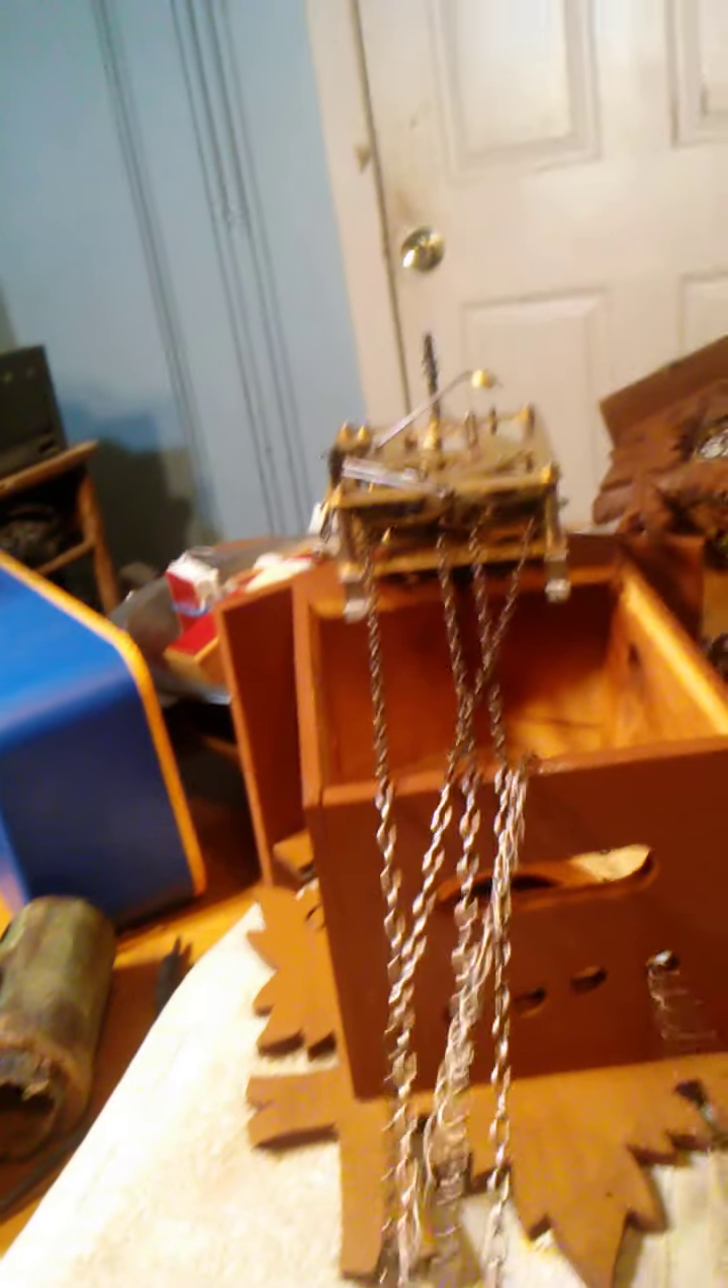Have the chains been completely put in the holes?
No.